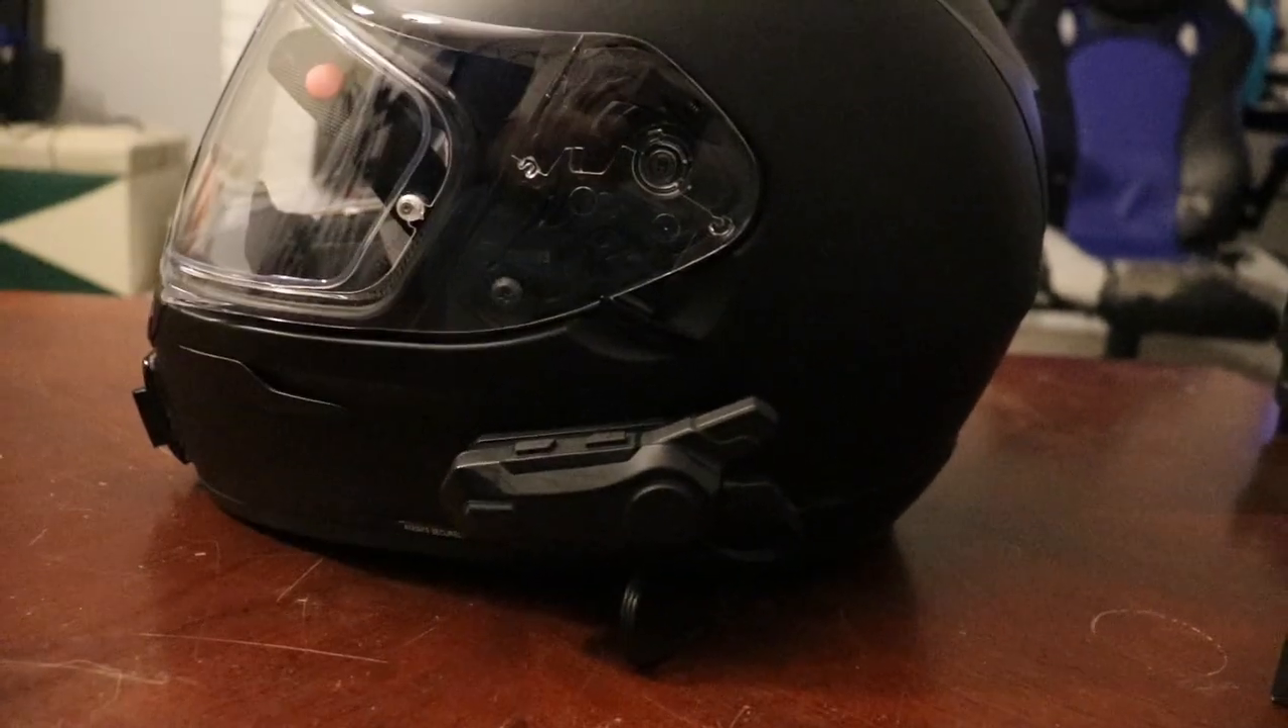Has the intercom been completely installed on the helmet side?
Yes.